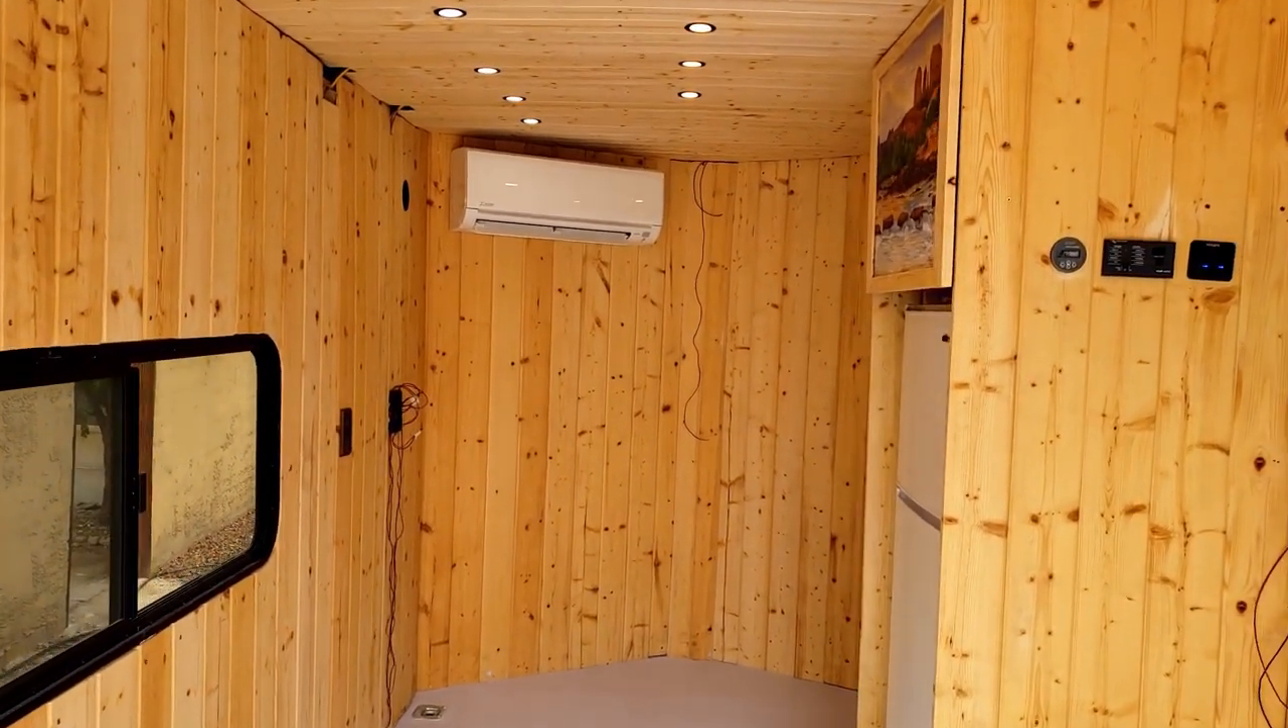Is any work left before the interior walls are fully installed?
No.